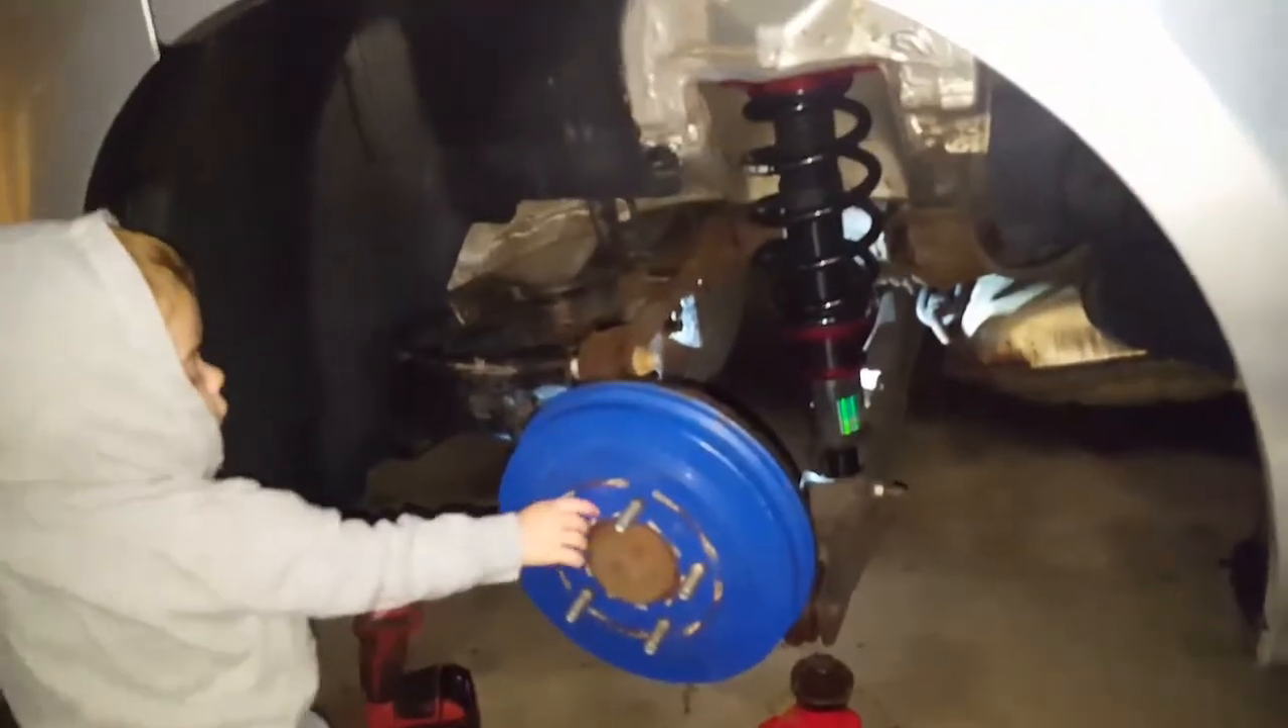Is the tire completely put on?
No.